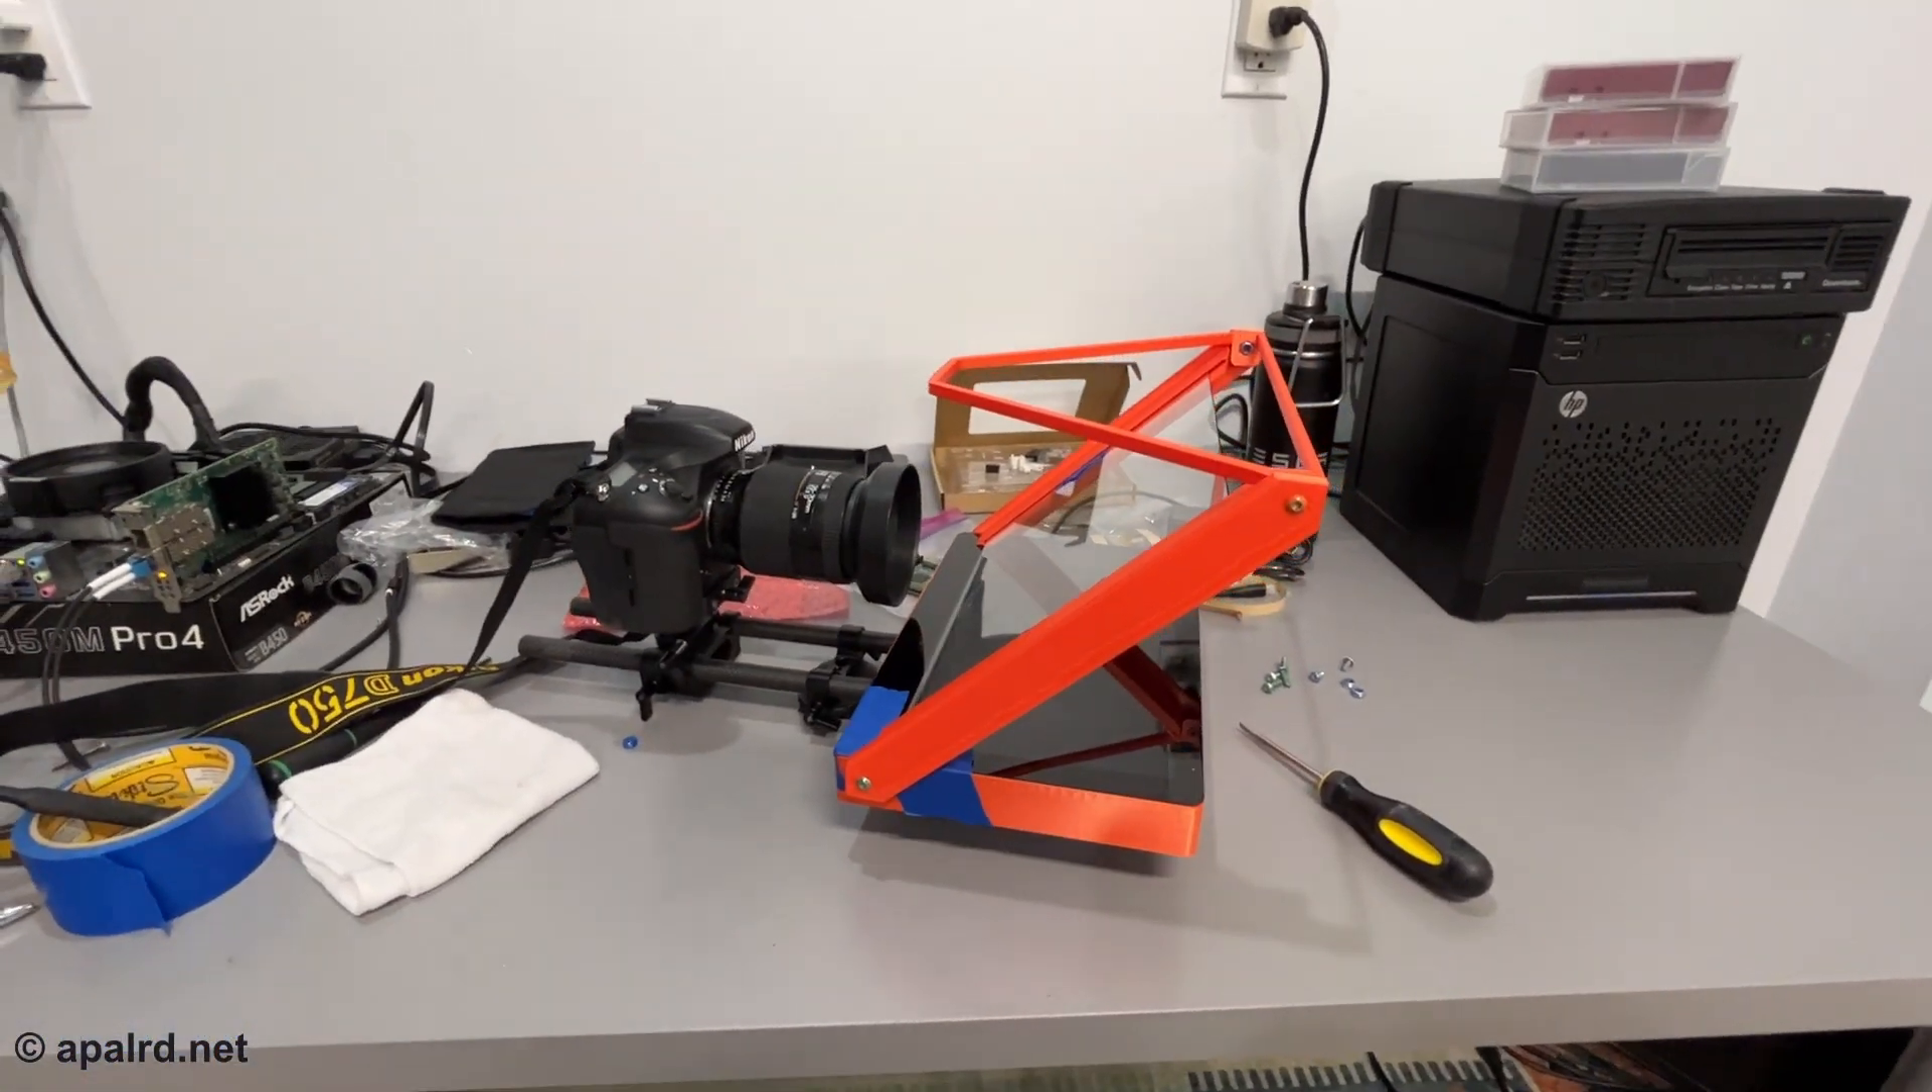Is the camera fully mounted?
Yes.